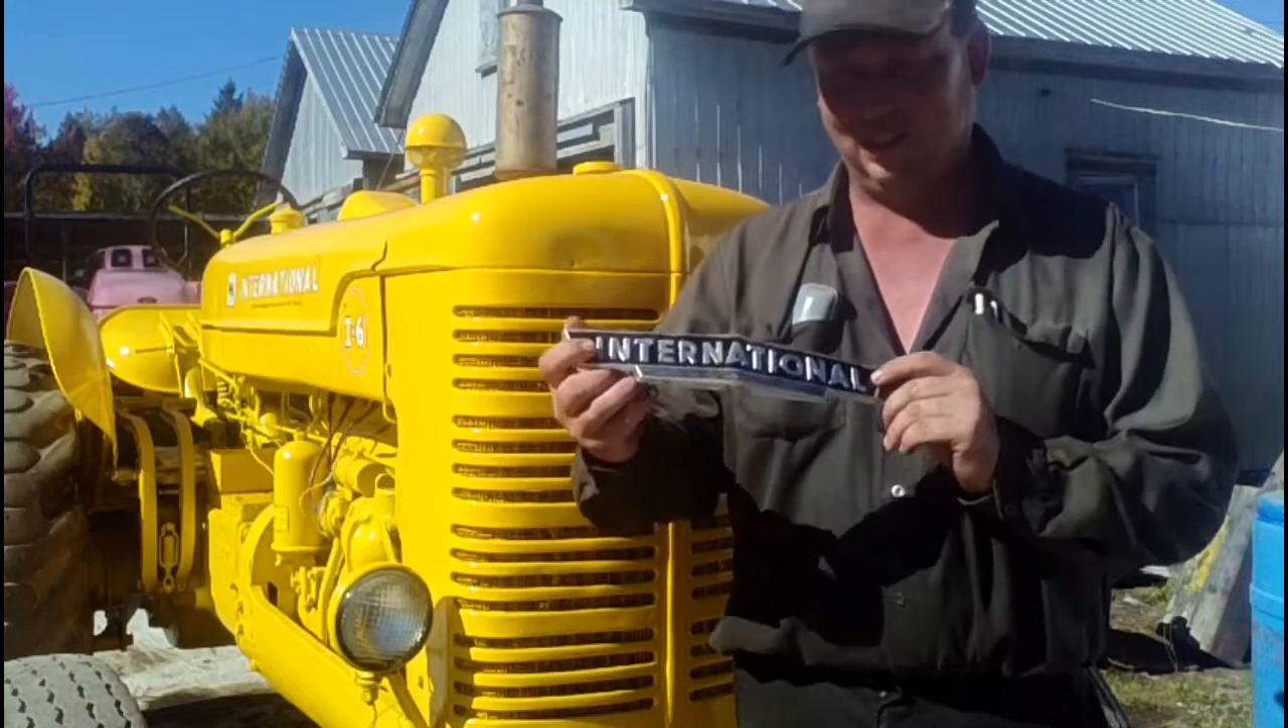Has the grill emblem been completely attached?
No.